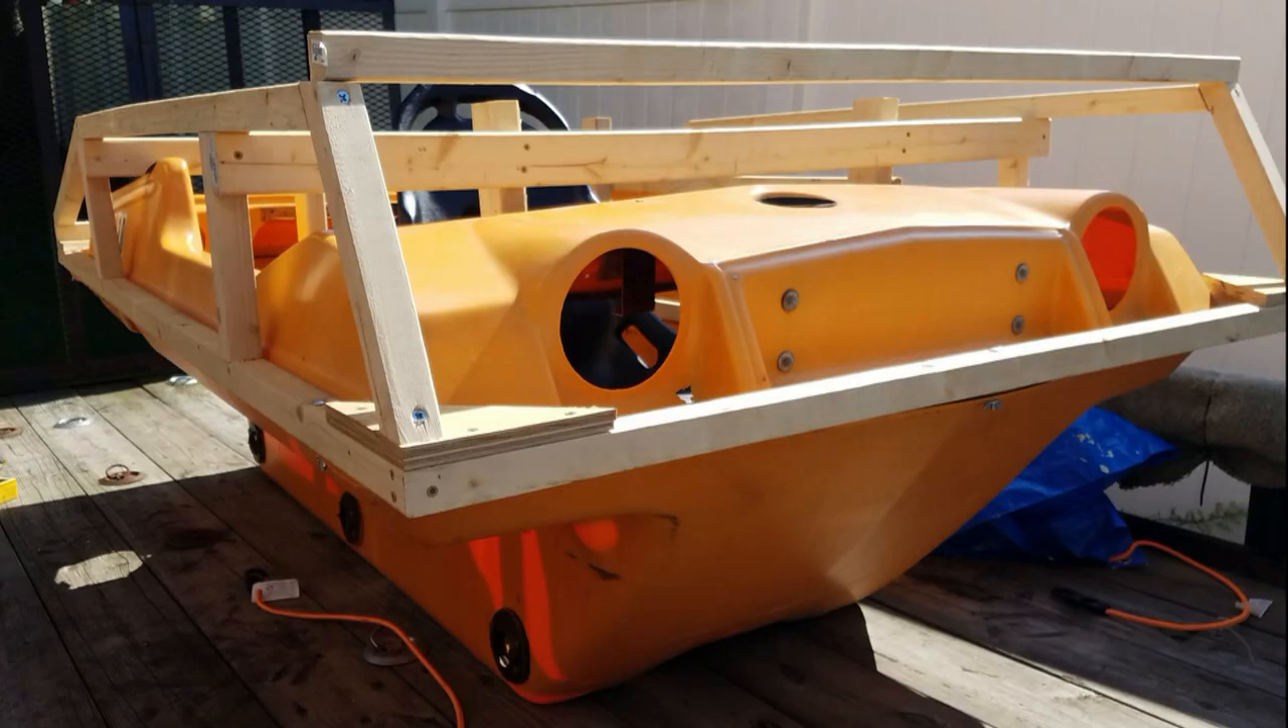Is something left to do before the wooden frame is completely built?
No.